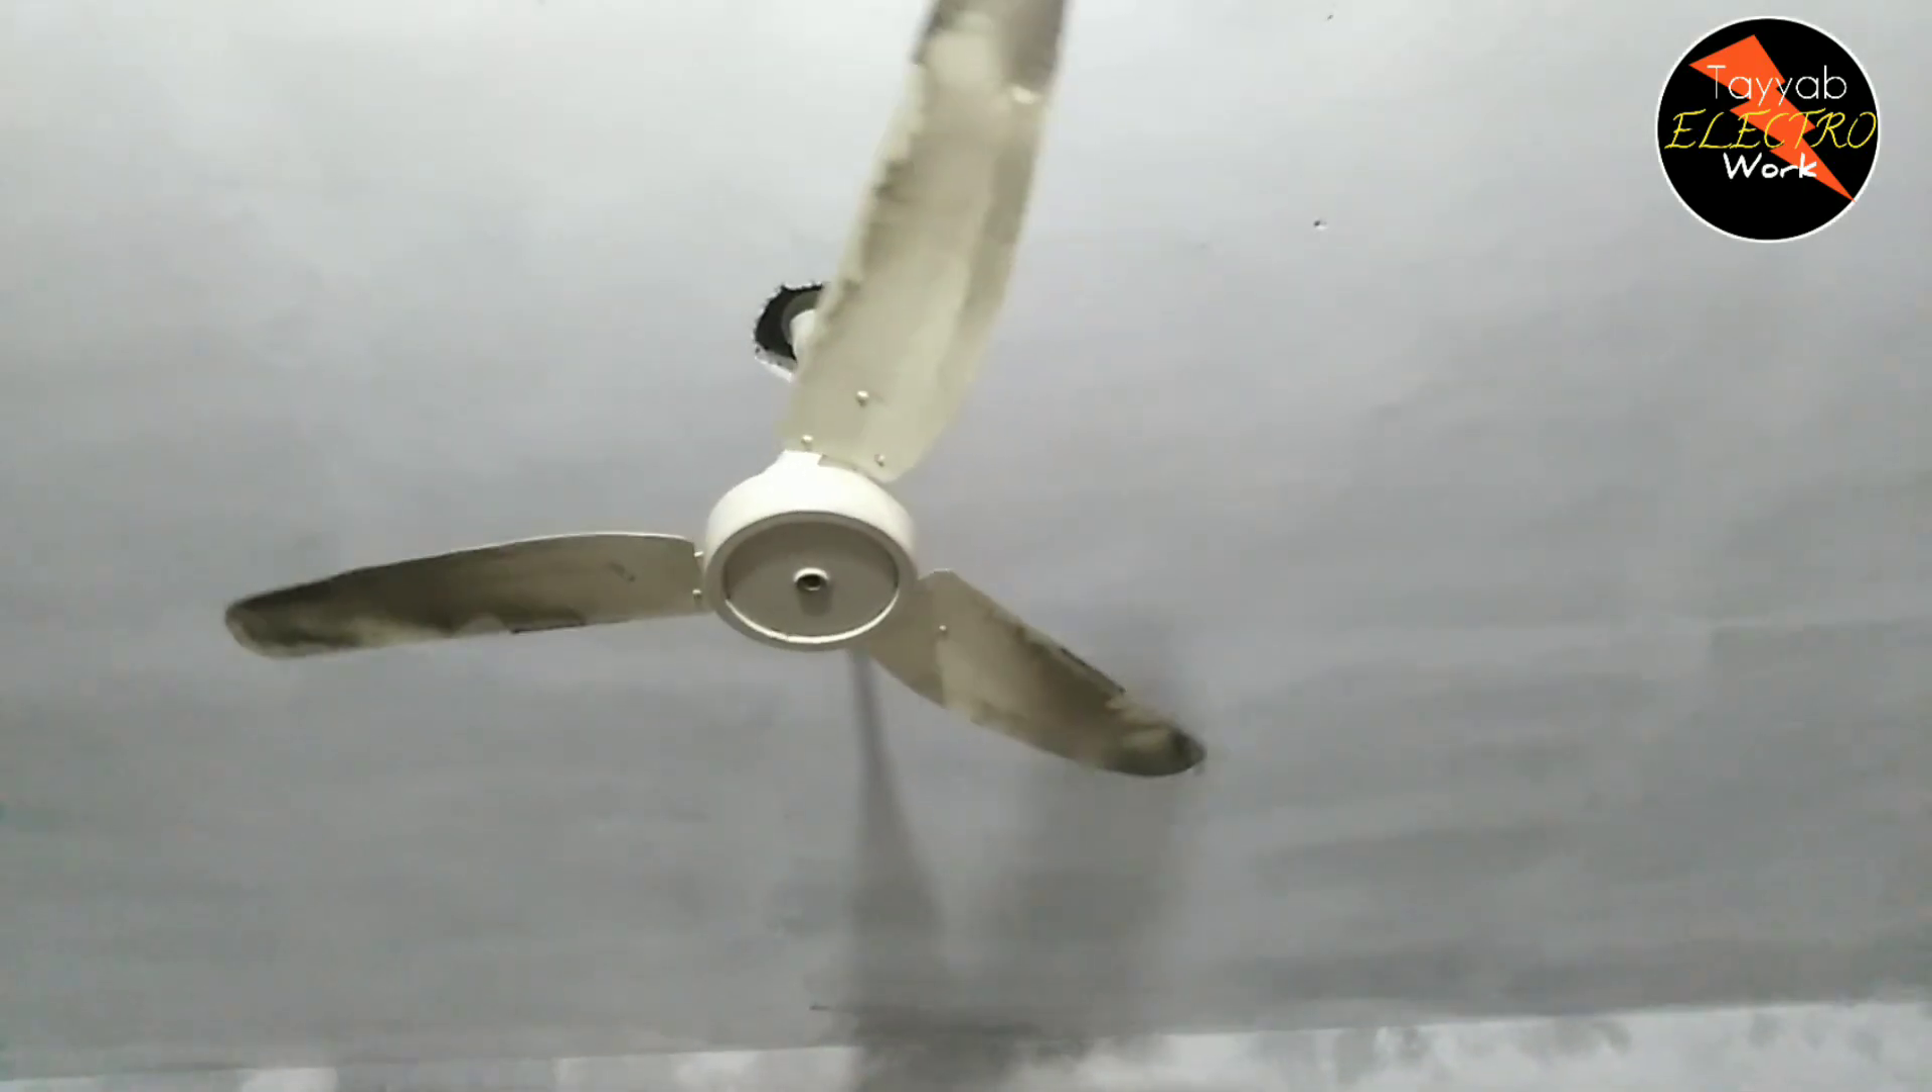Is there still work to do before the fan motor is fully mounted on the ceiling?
No.